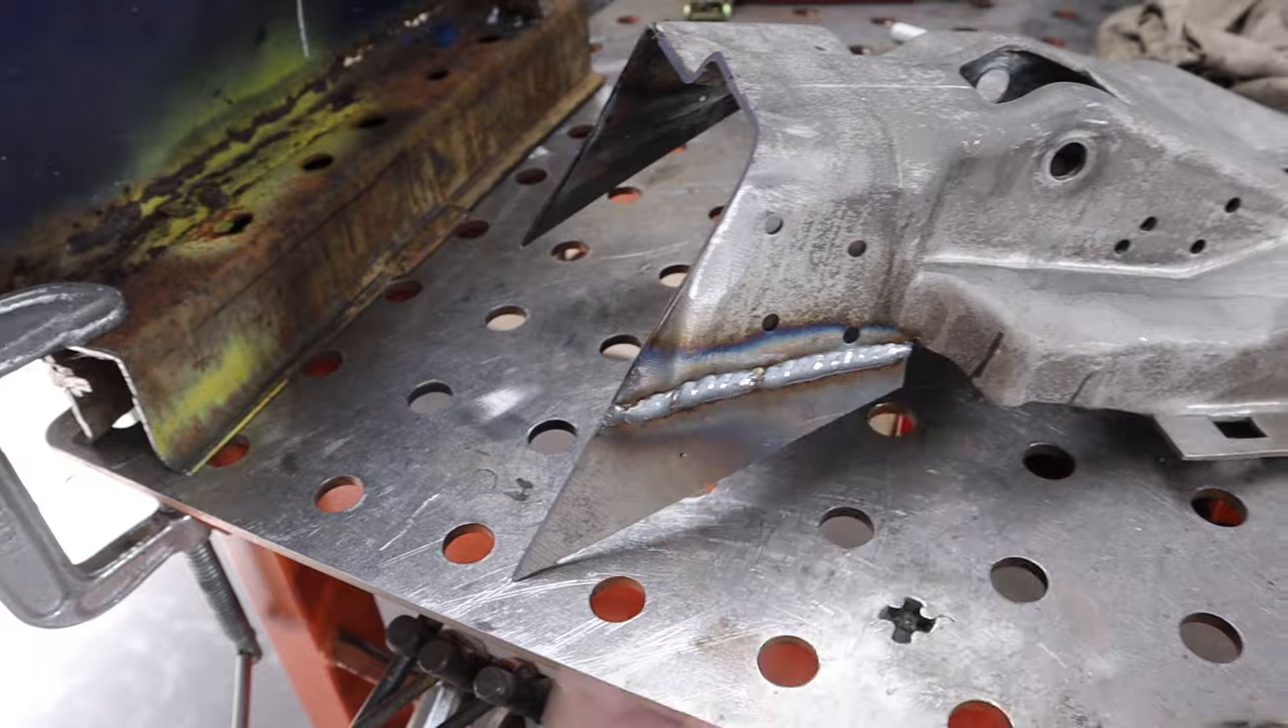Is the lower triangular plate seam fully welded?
Yes.